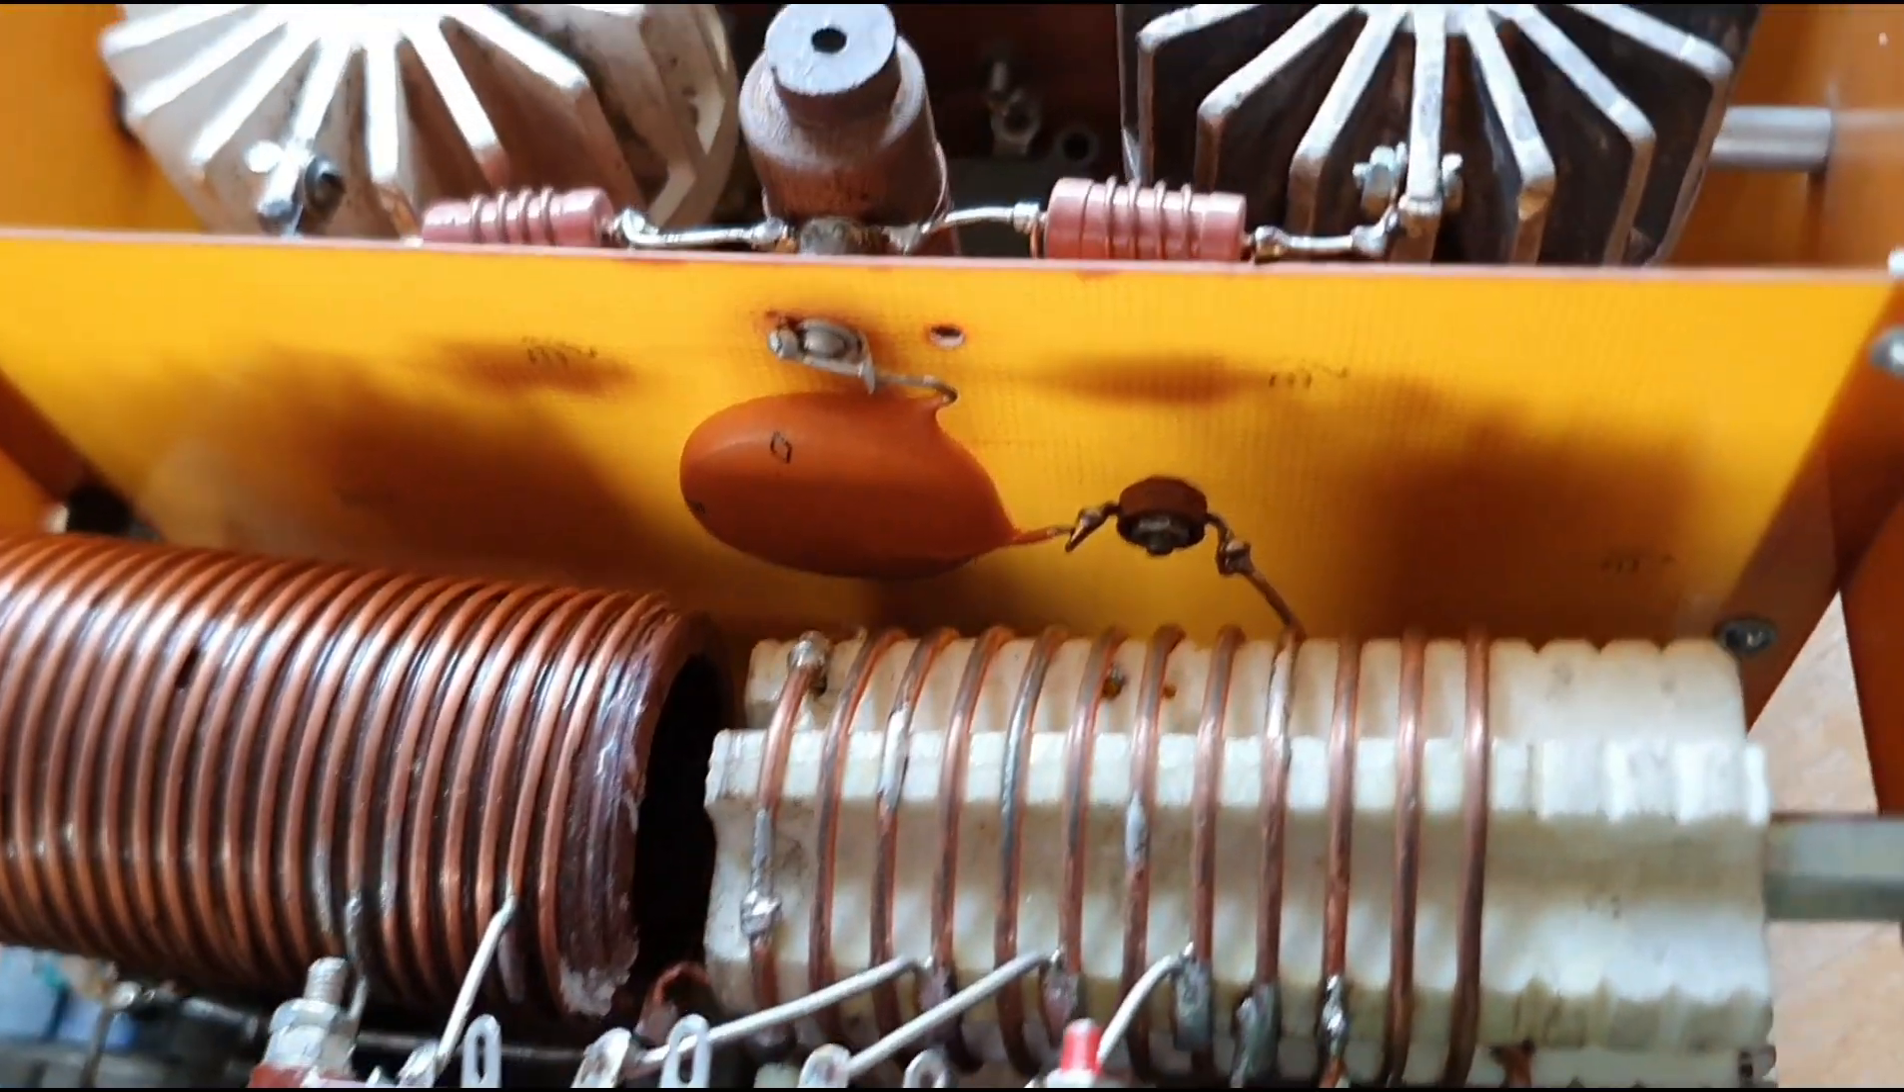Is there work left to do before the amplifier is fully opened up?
No.